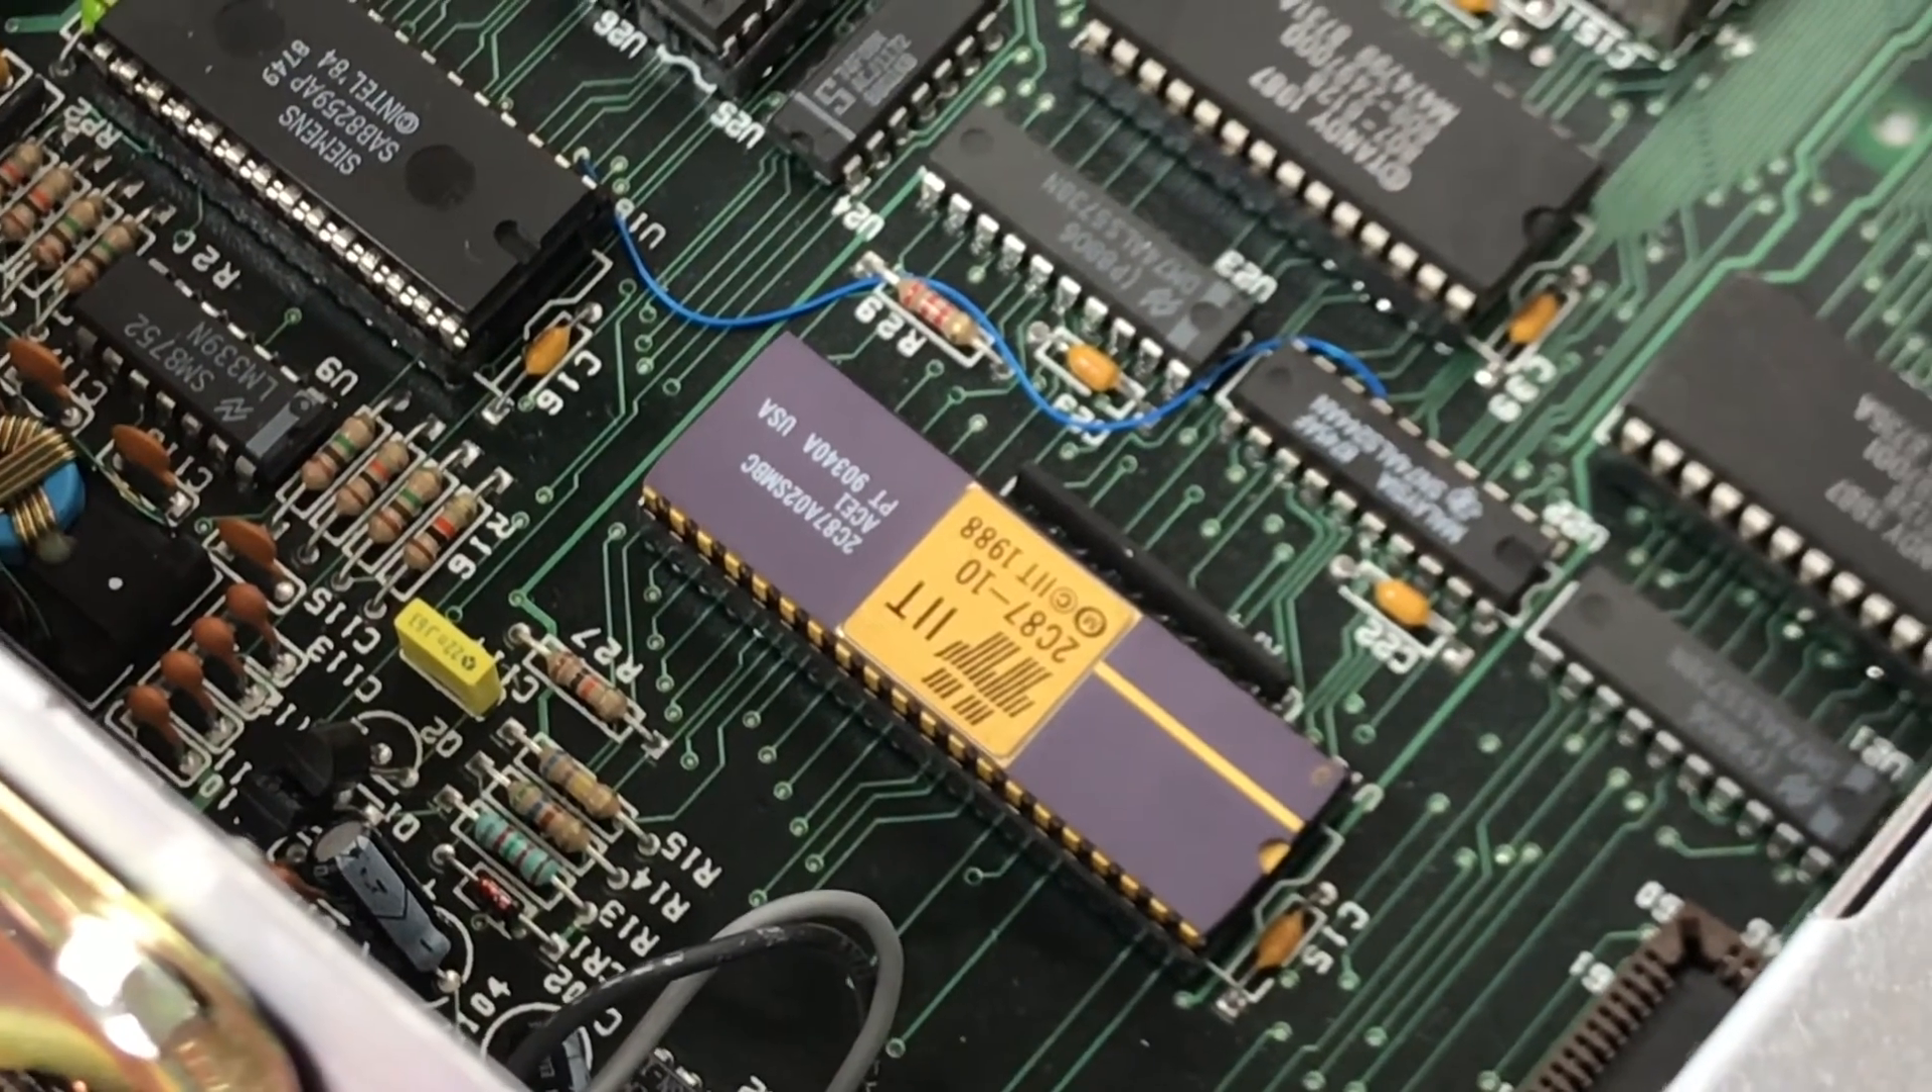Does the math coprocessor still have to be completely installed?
No.